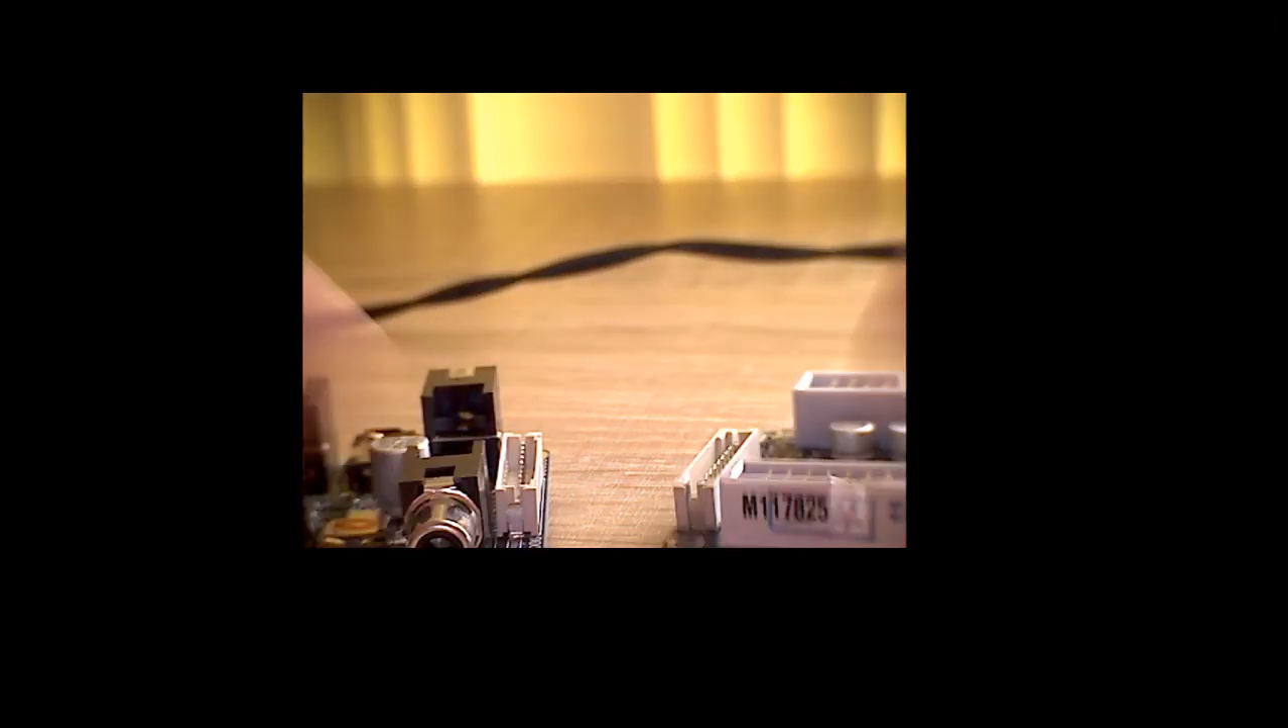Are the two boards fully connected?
No.